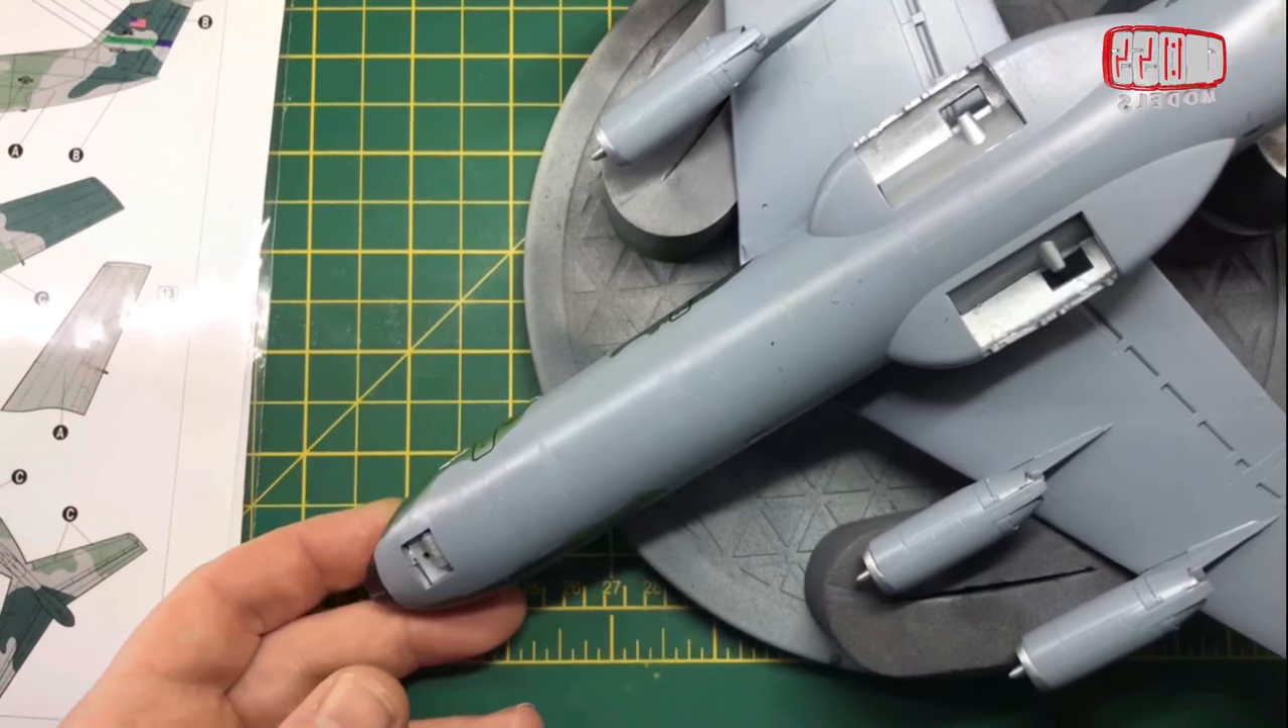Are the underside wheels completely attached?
No.